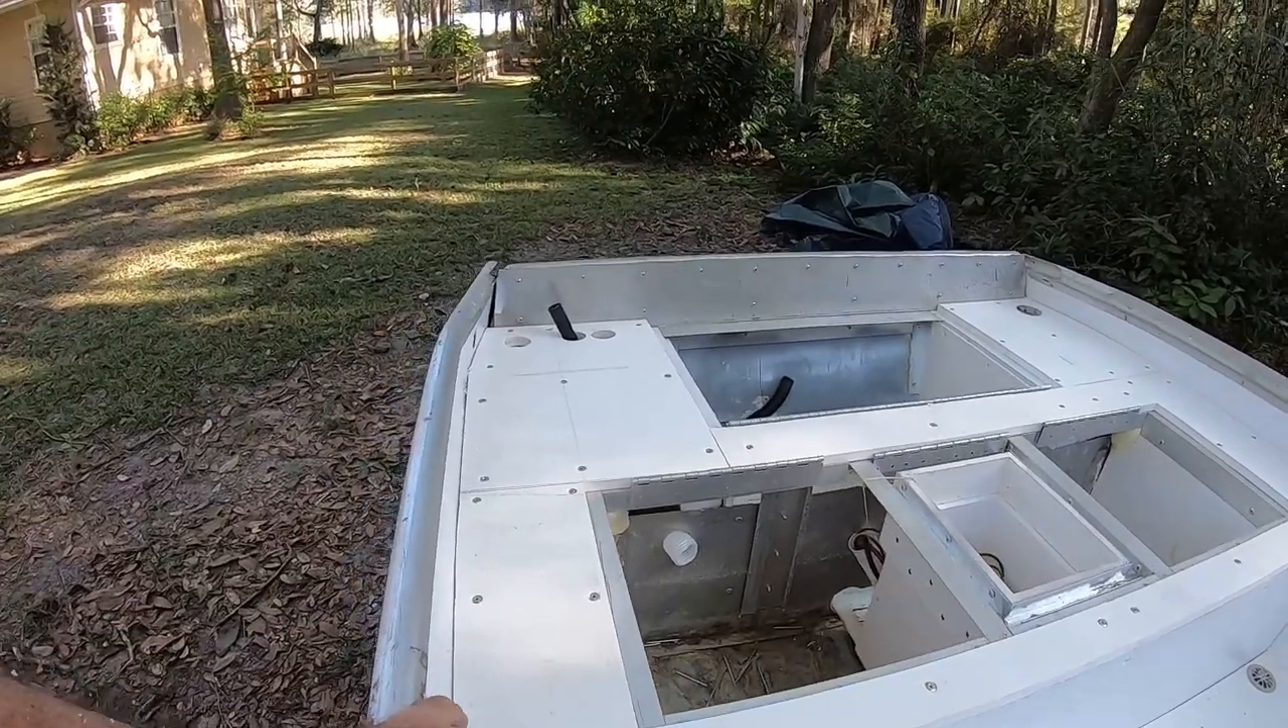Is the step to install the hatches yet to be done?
Yes.